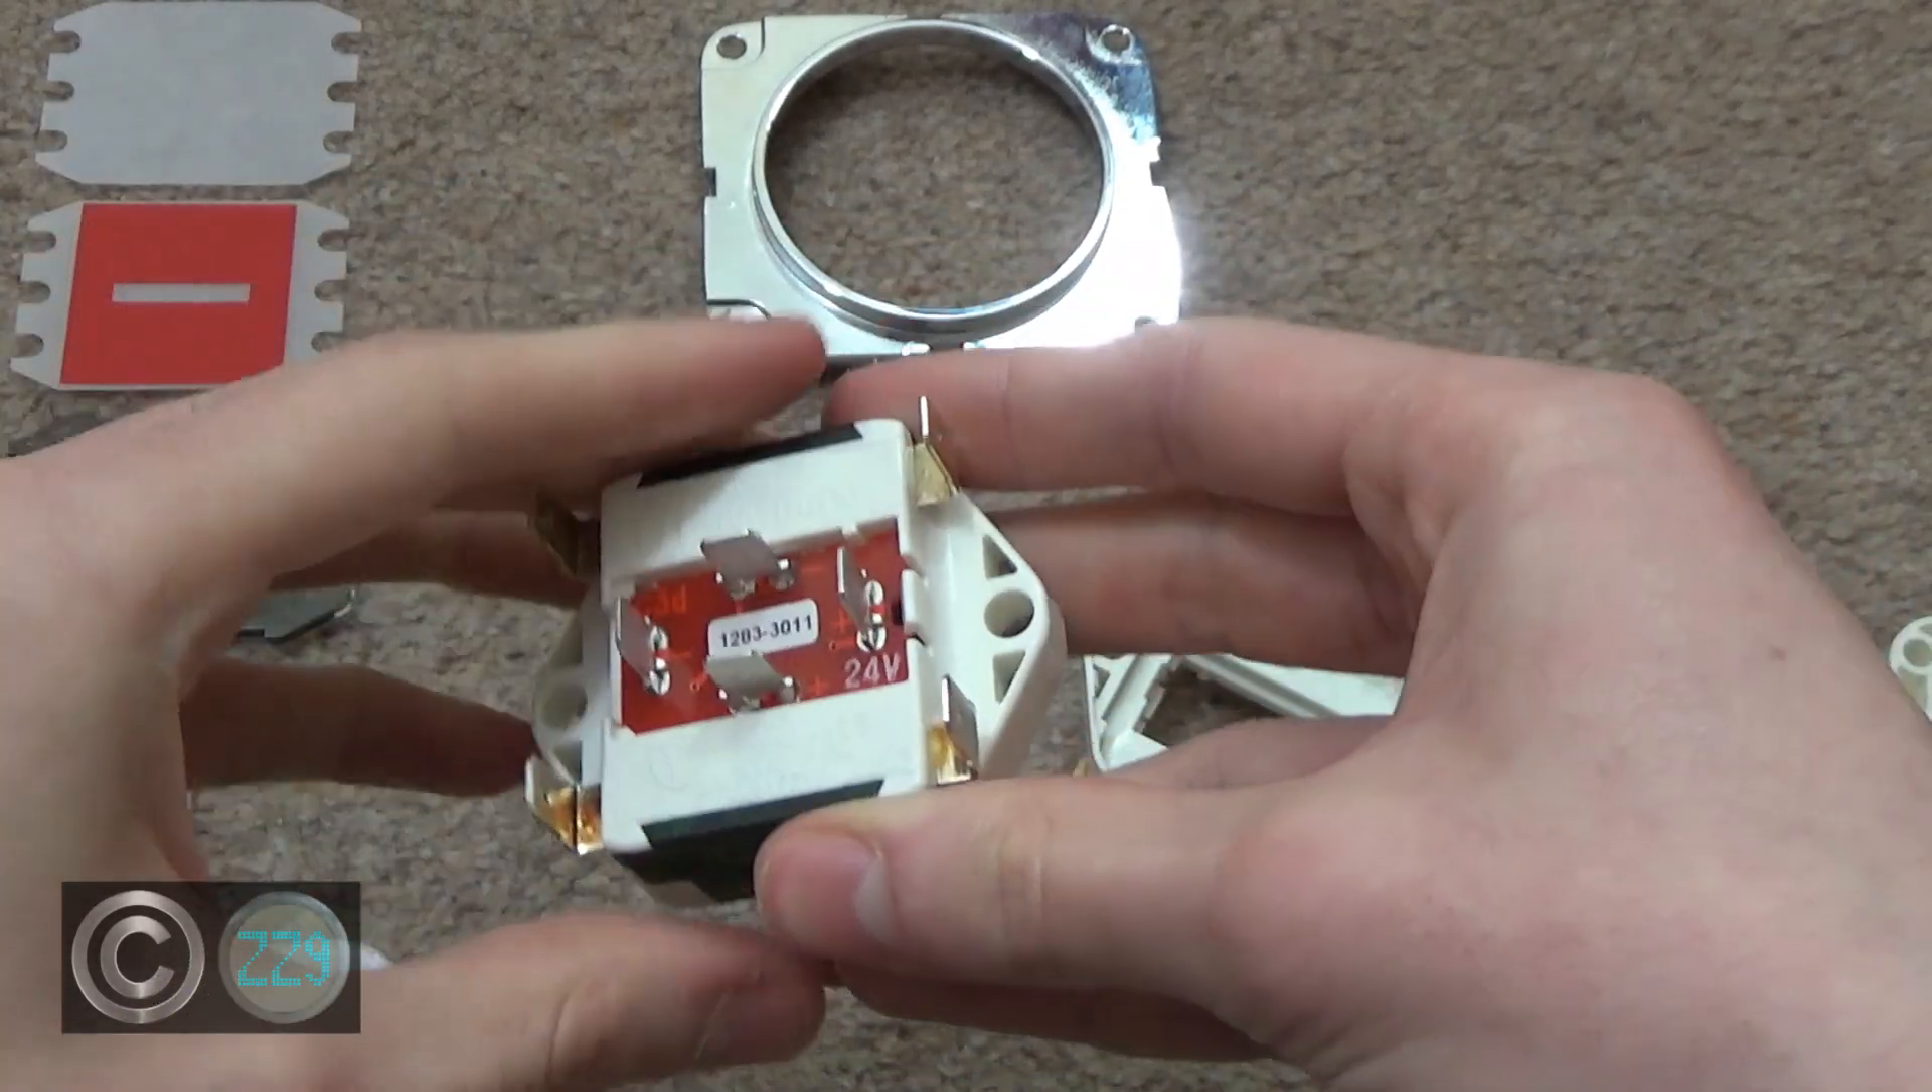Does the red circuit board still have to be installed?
No.